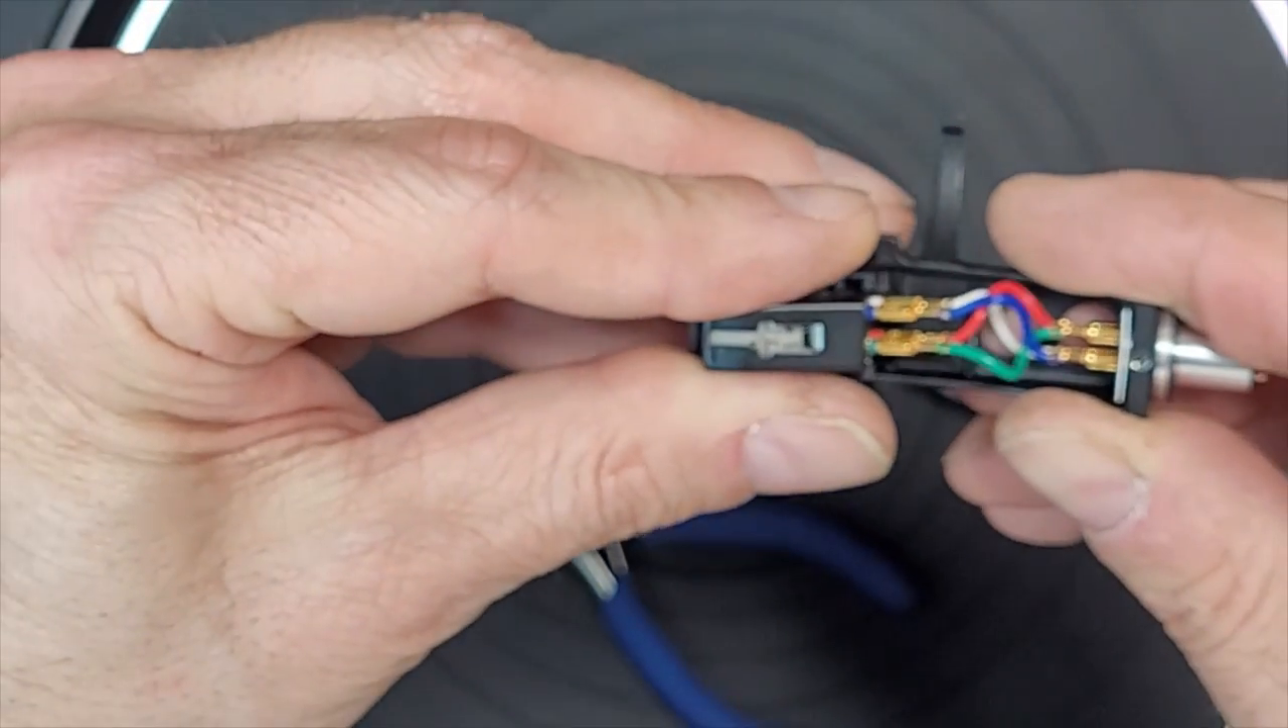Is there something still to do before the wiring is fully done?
No.